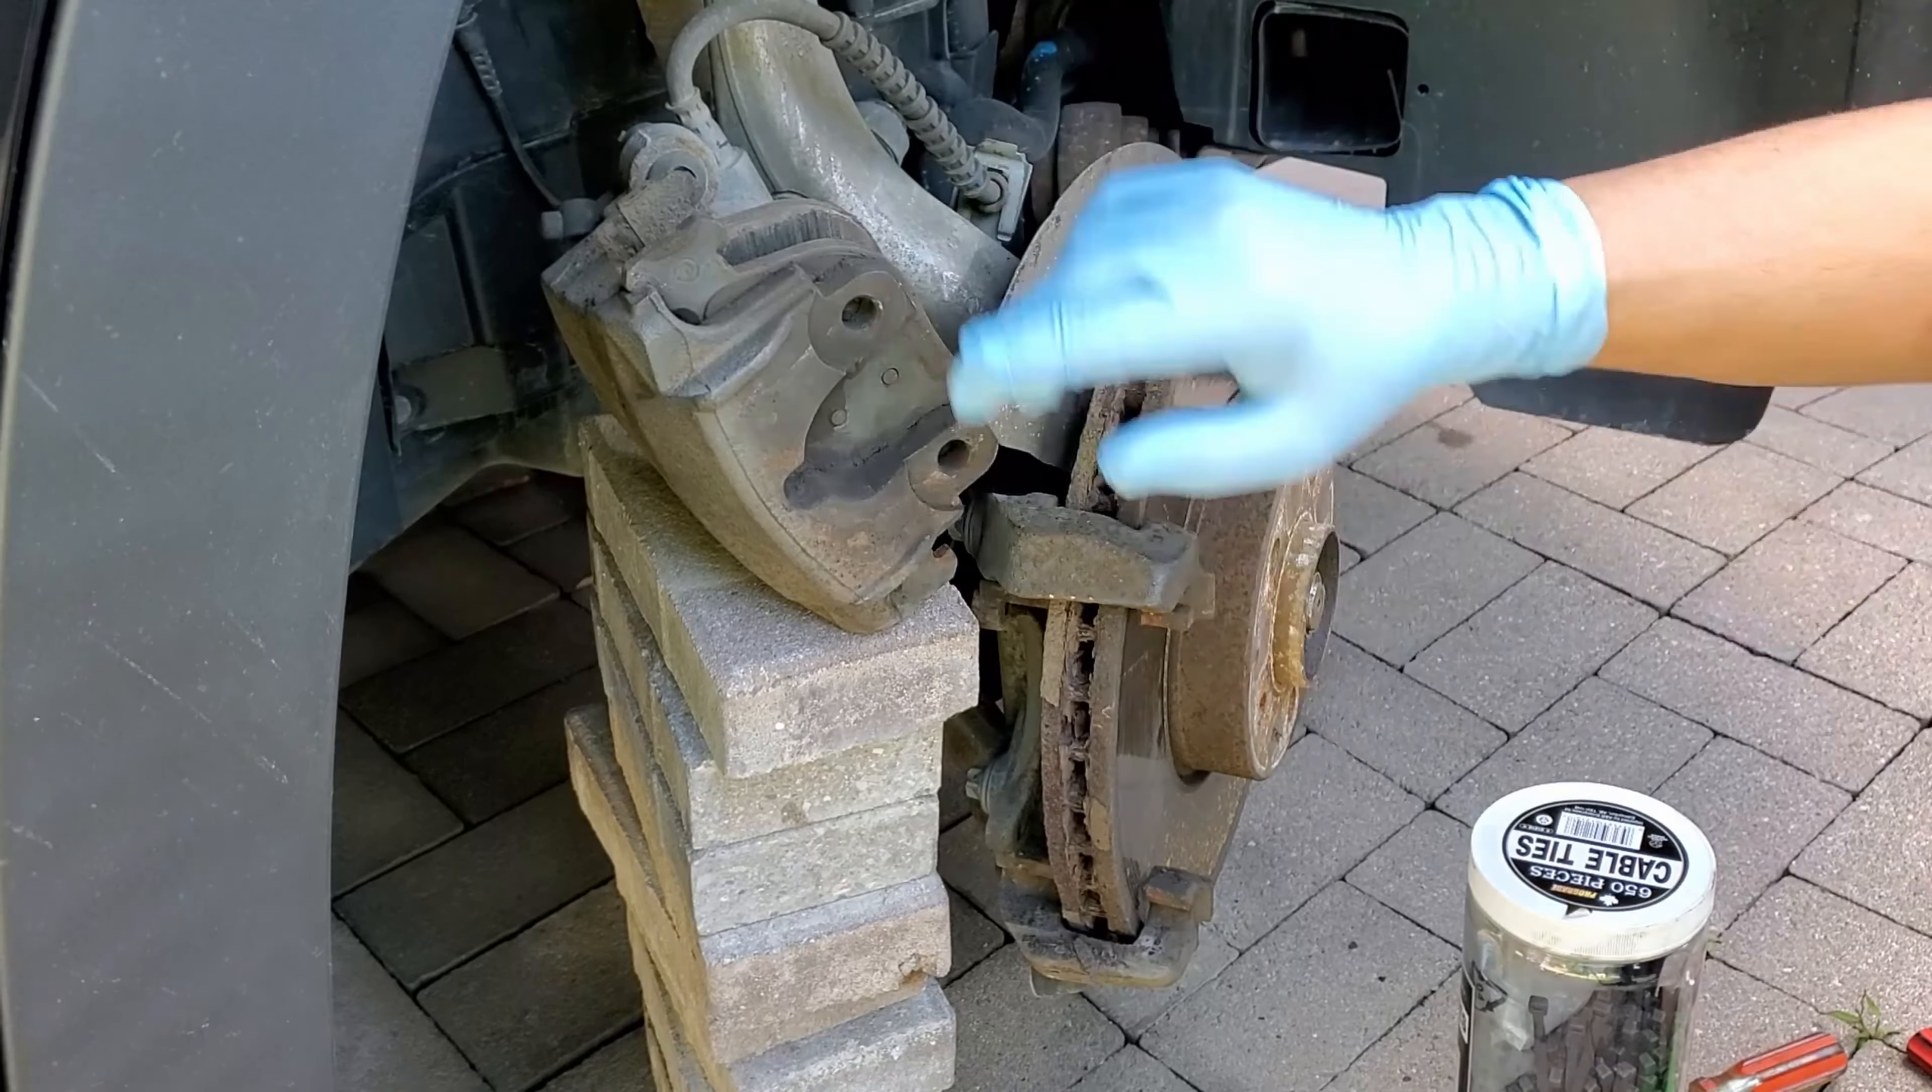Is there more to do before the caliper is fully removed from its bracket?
No.